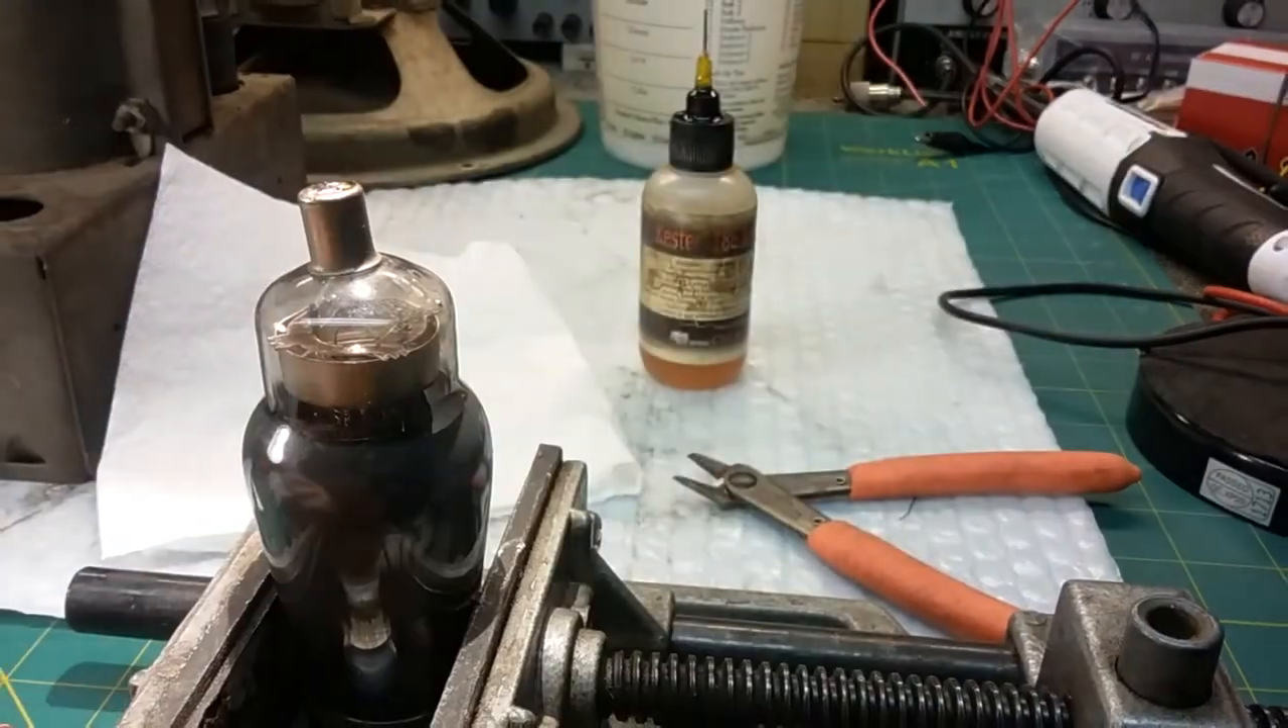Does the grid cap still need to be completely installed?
No.